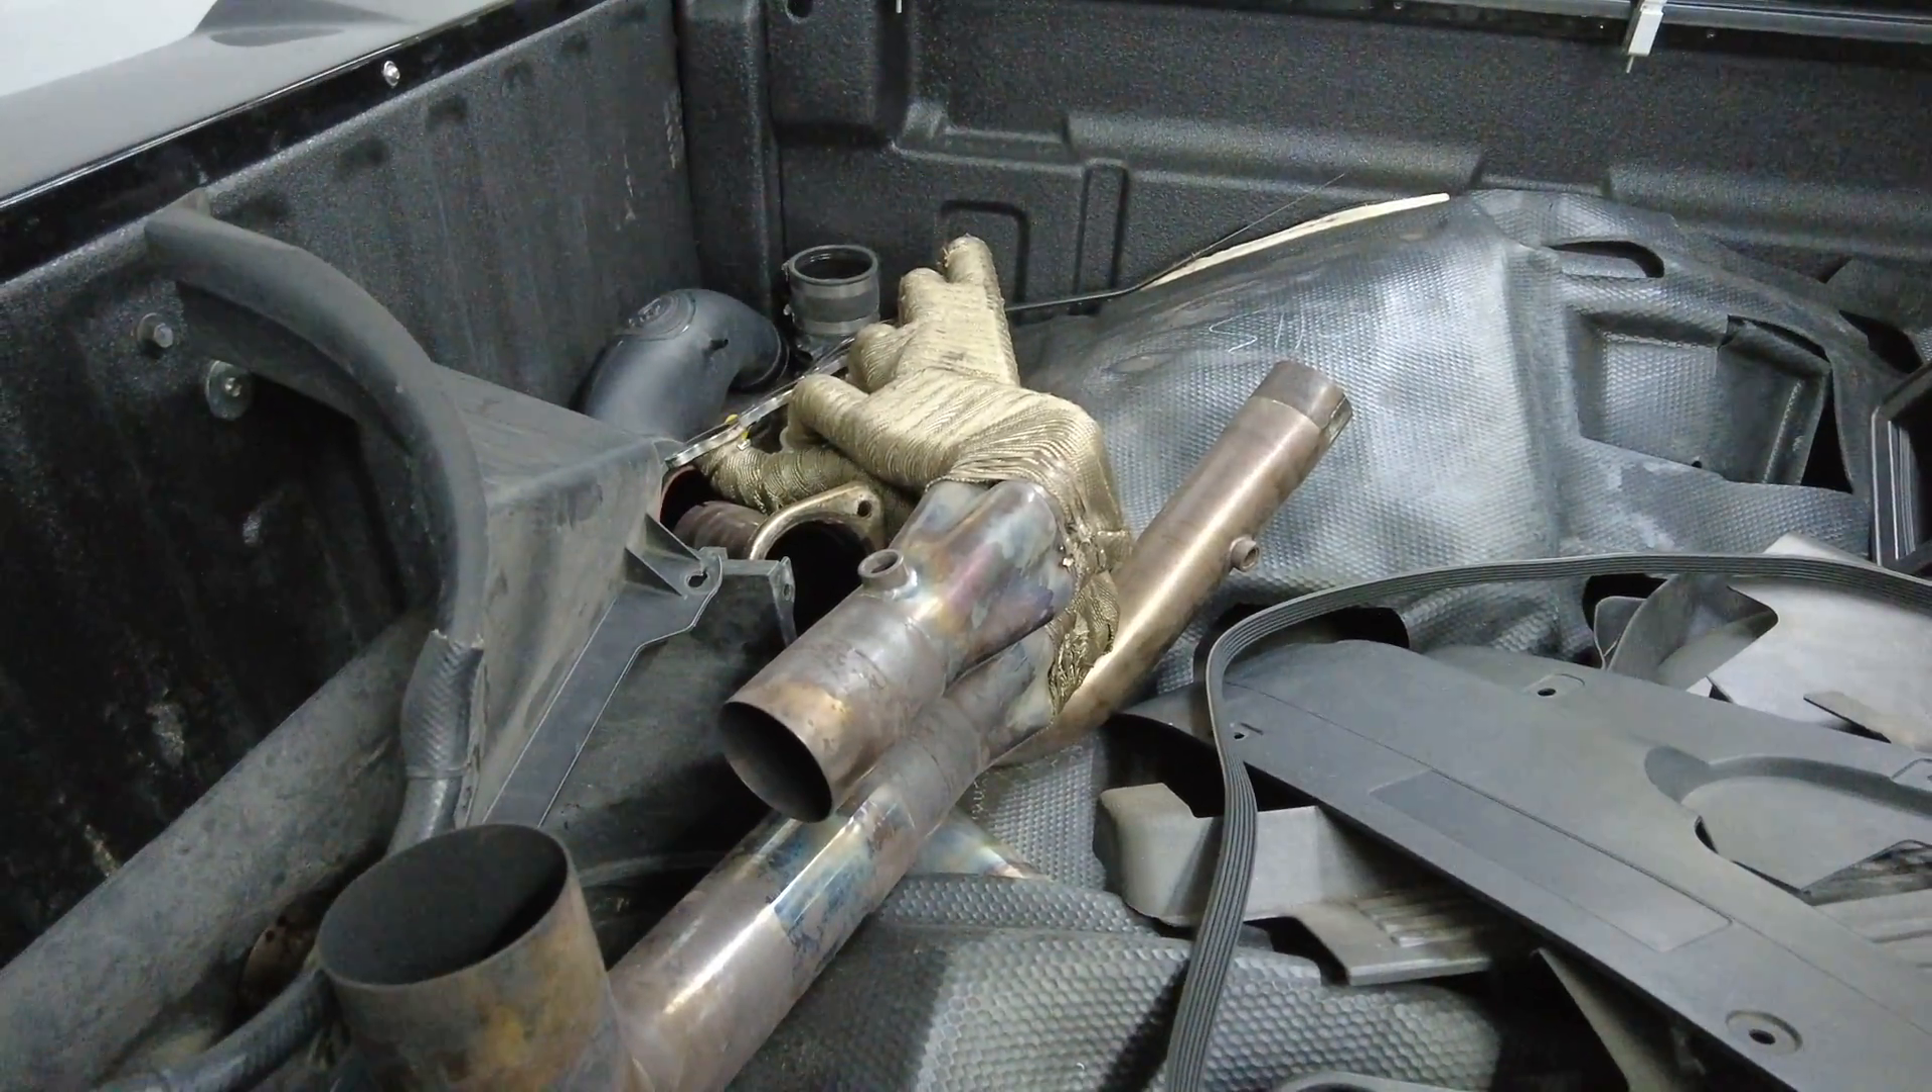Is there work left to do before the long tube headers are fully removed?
No.